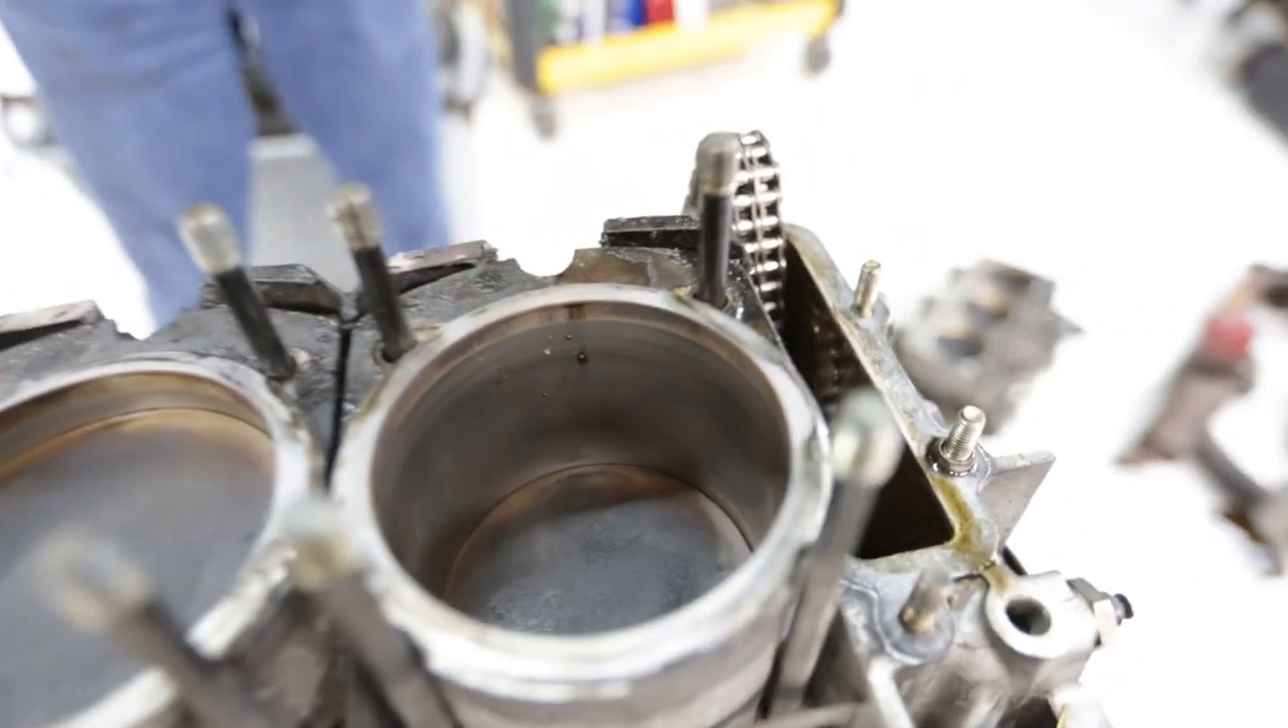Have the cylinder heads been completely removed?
Yes.